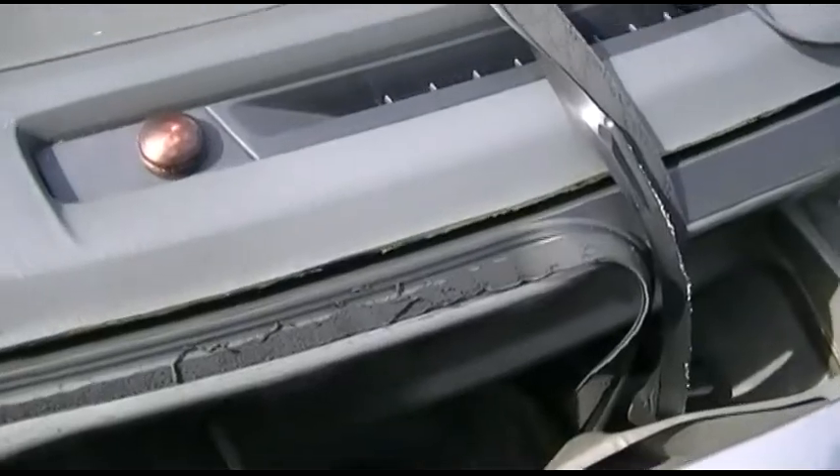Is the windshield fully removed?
Yes.